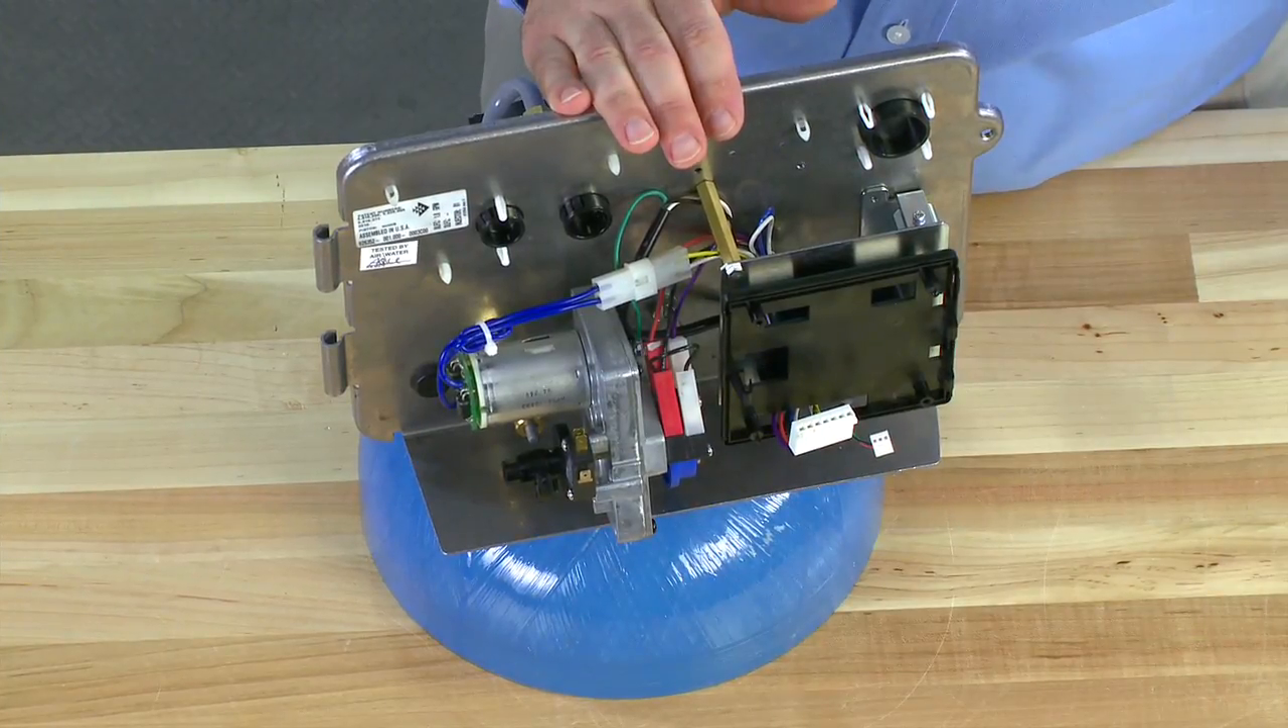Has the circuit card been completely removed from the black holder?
Yes.